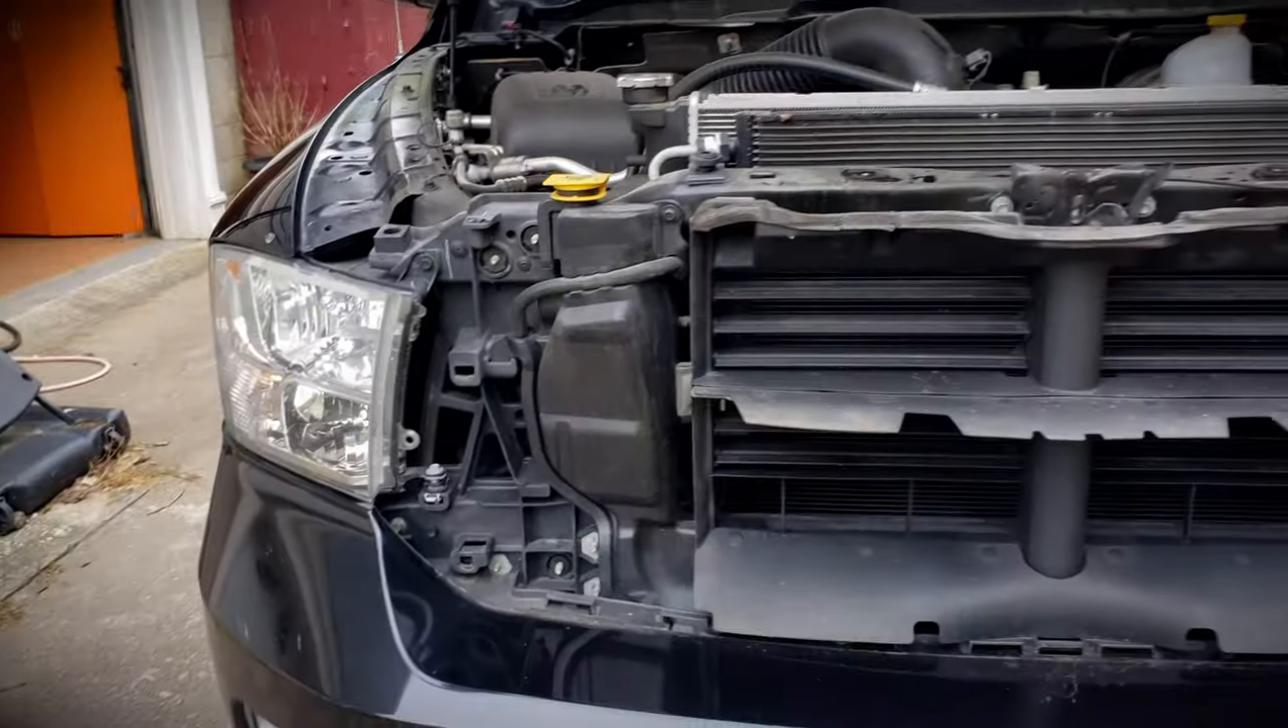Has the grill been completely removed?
Yes.